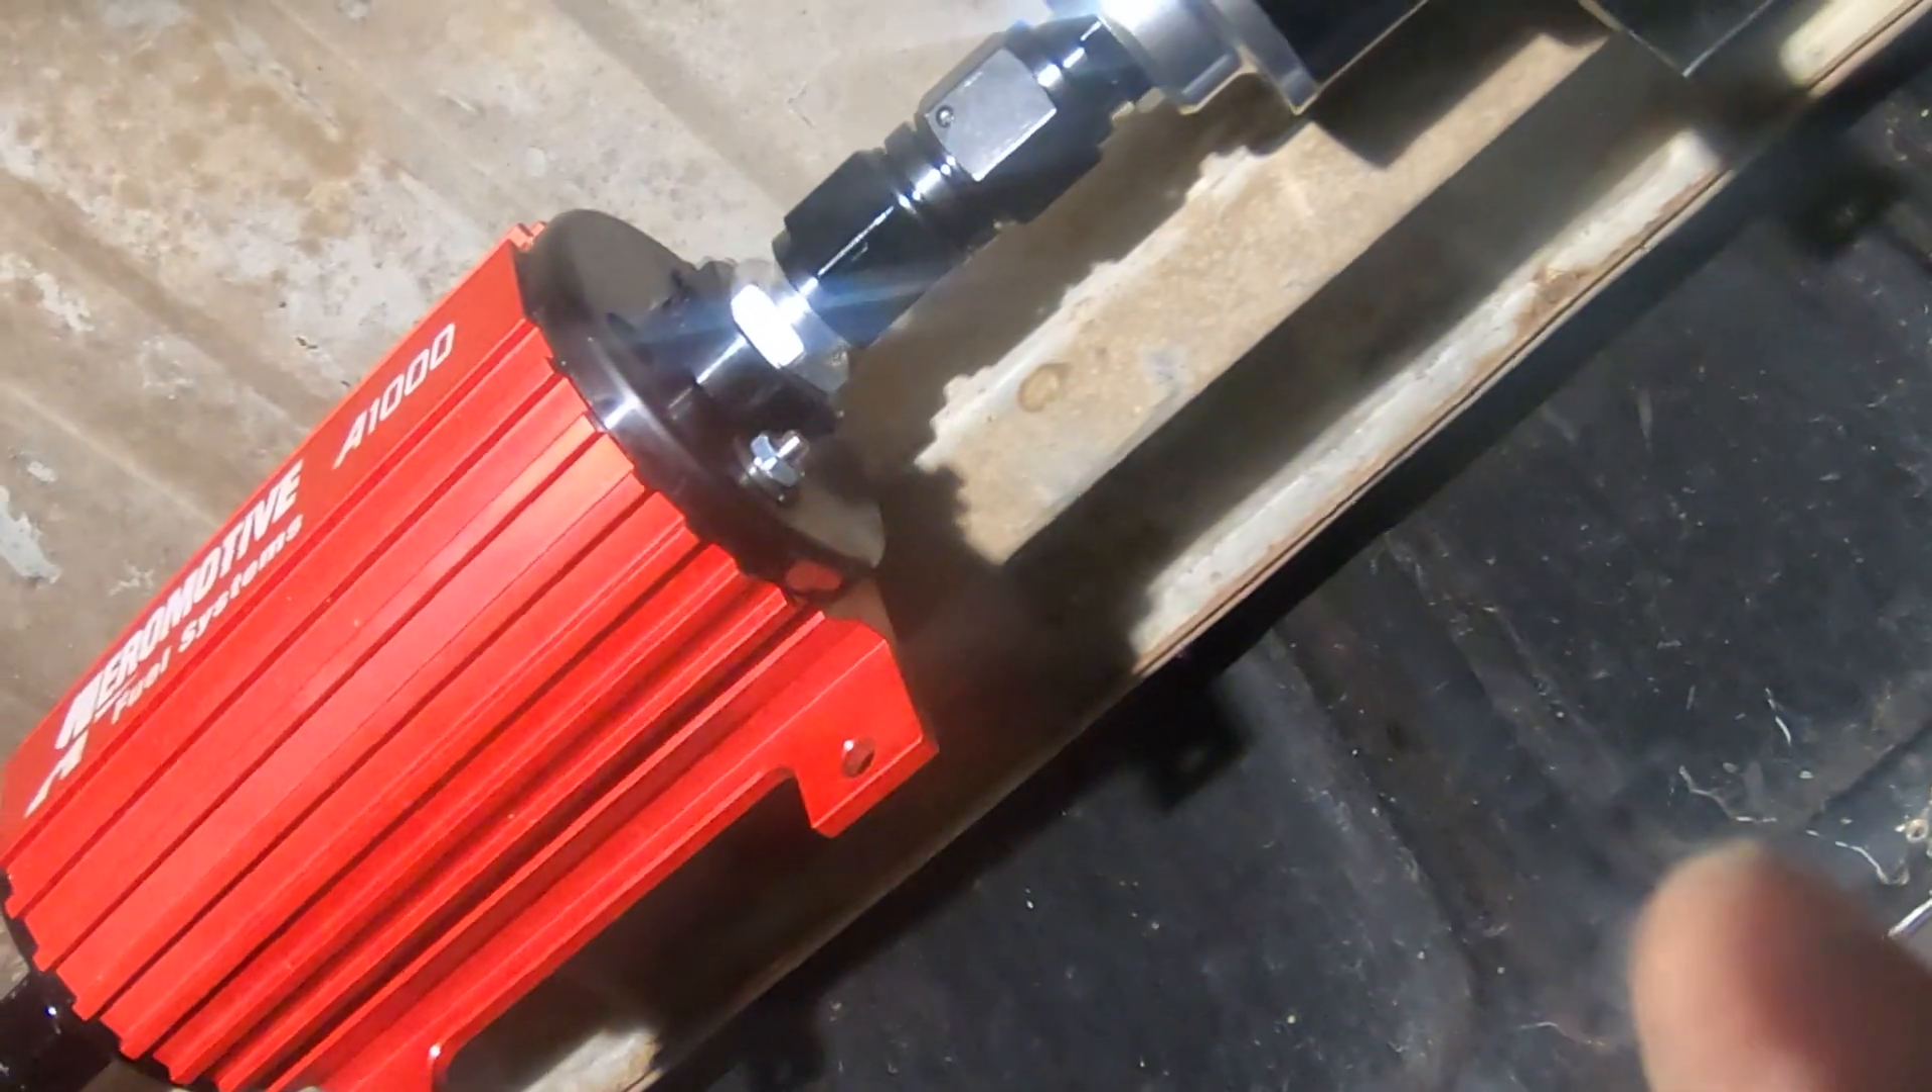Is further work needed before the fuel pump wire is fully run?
Yes.